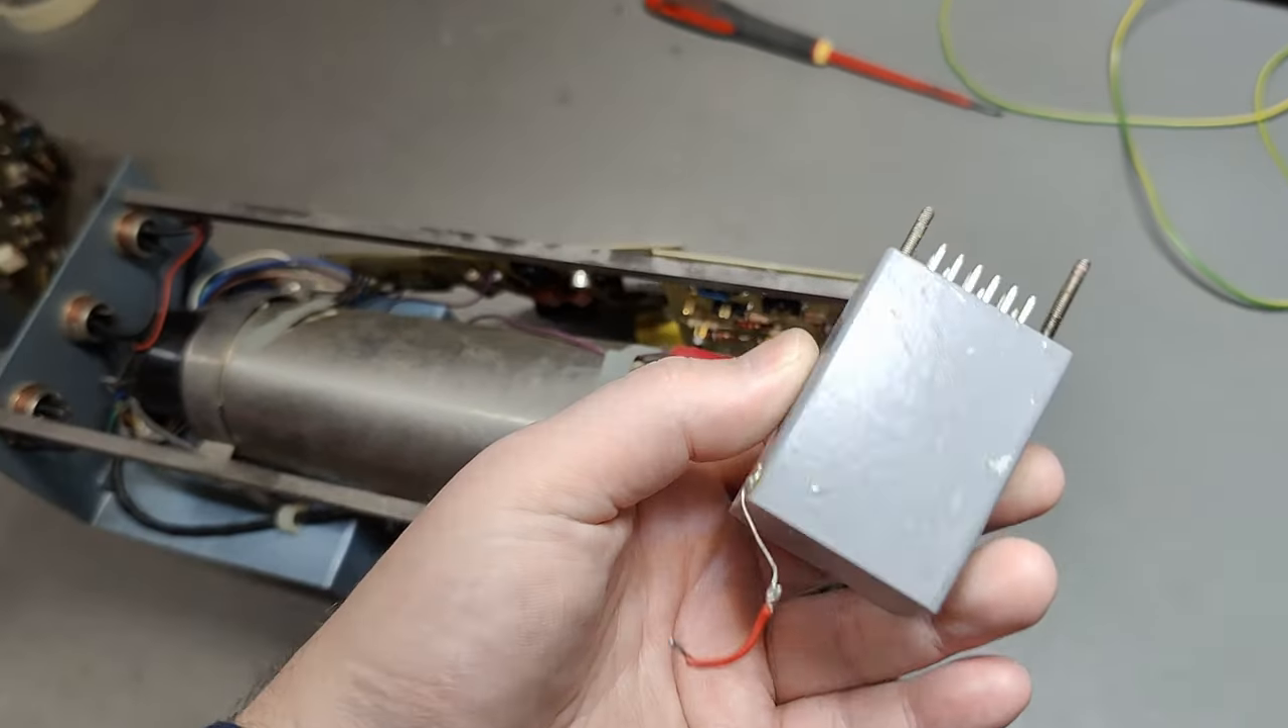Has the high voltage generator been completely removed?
Yes.